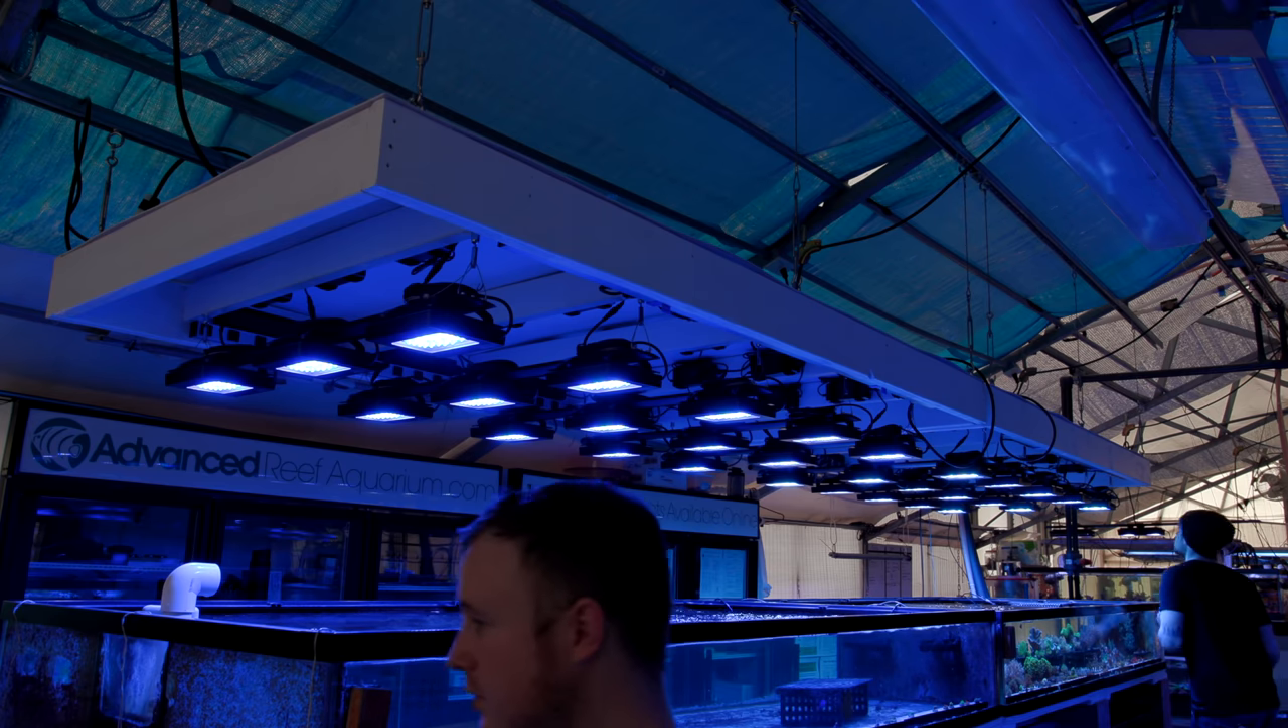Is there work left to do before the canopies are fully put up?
No.